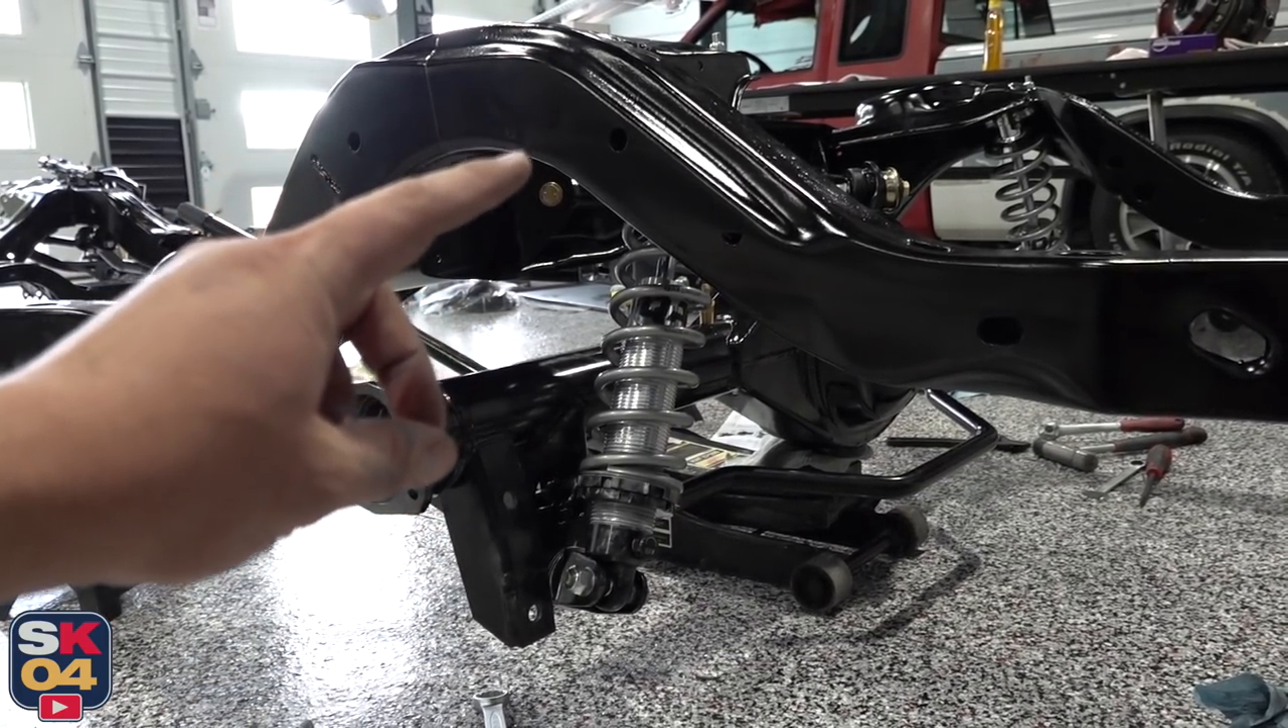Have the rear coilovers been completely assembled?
Yes.